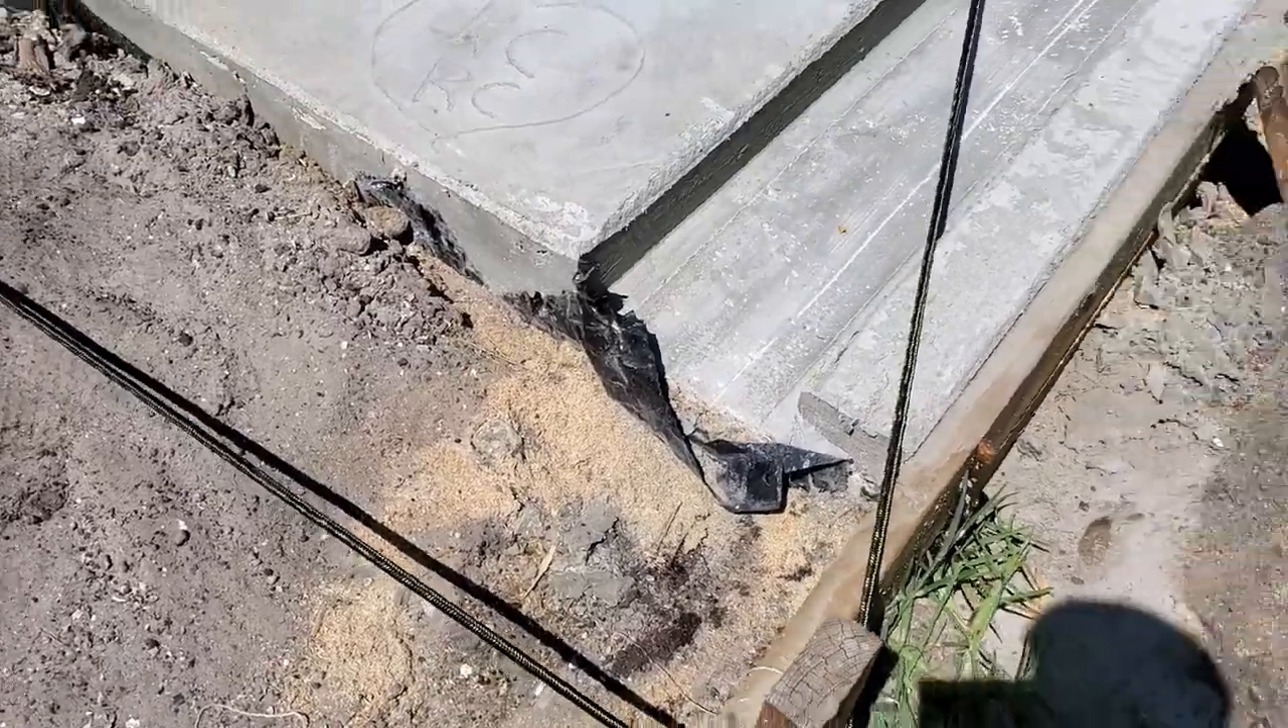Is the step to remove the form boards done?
No.